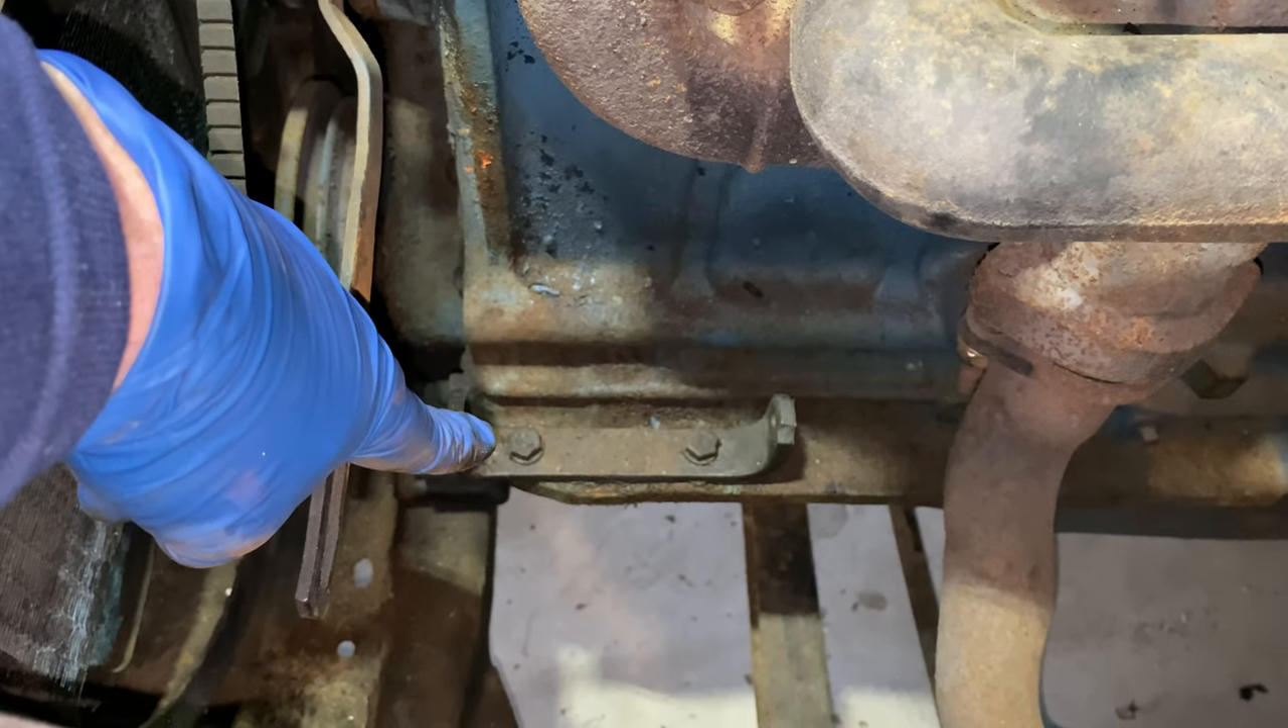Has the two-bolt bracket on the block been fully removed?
No.